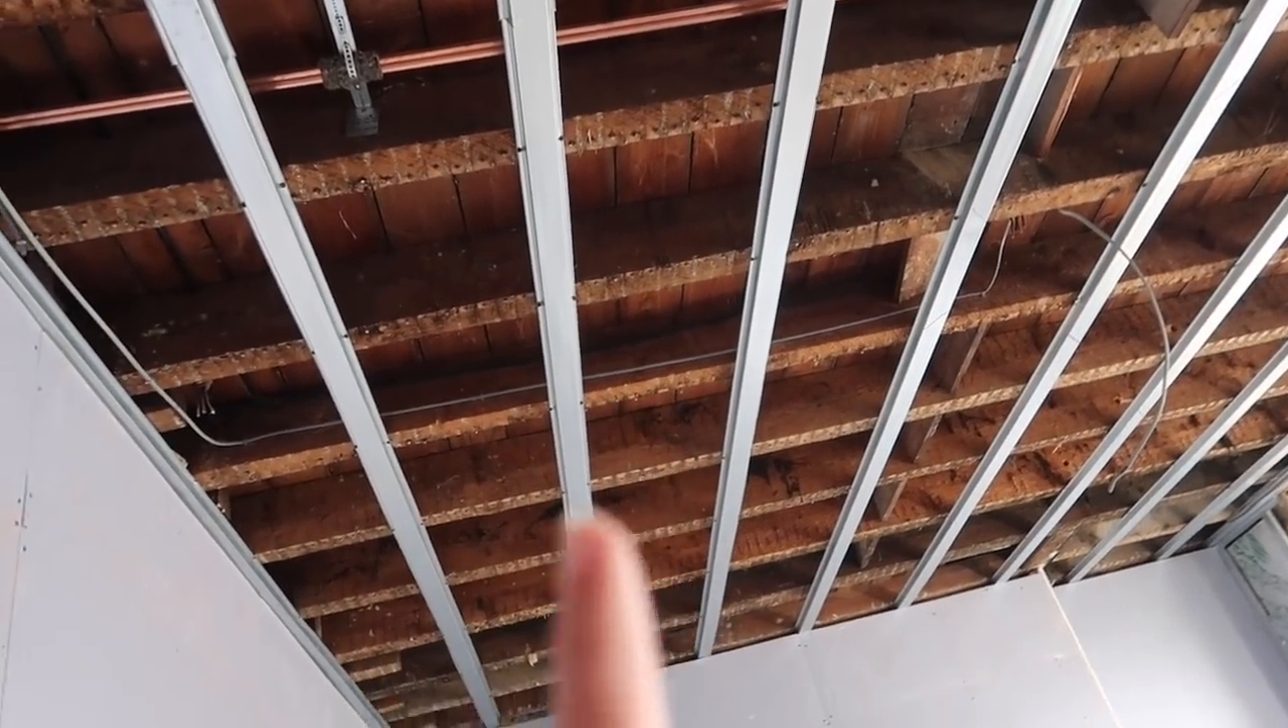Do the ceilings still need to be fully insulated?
Yes.